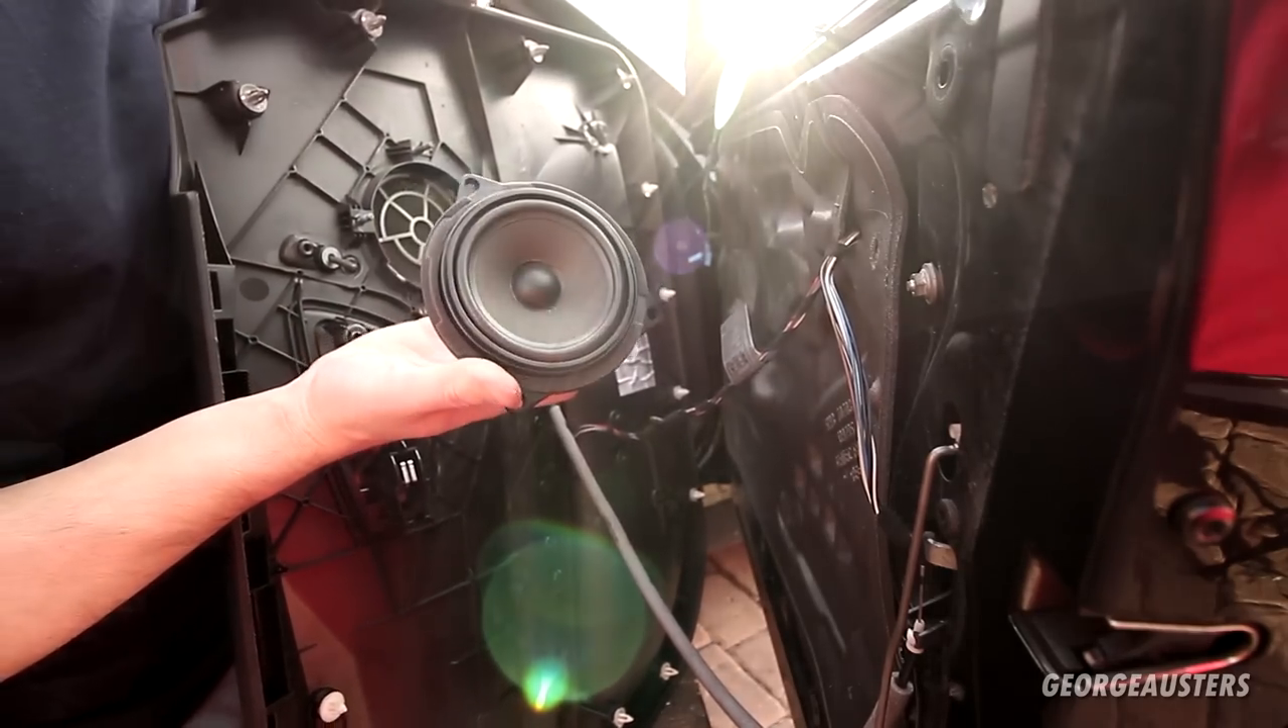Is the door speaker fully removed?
Yes.